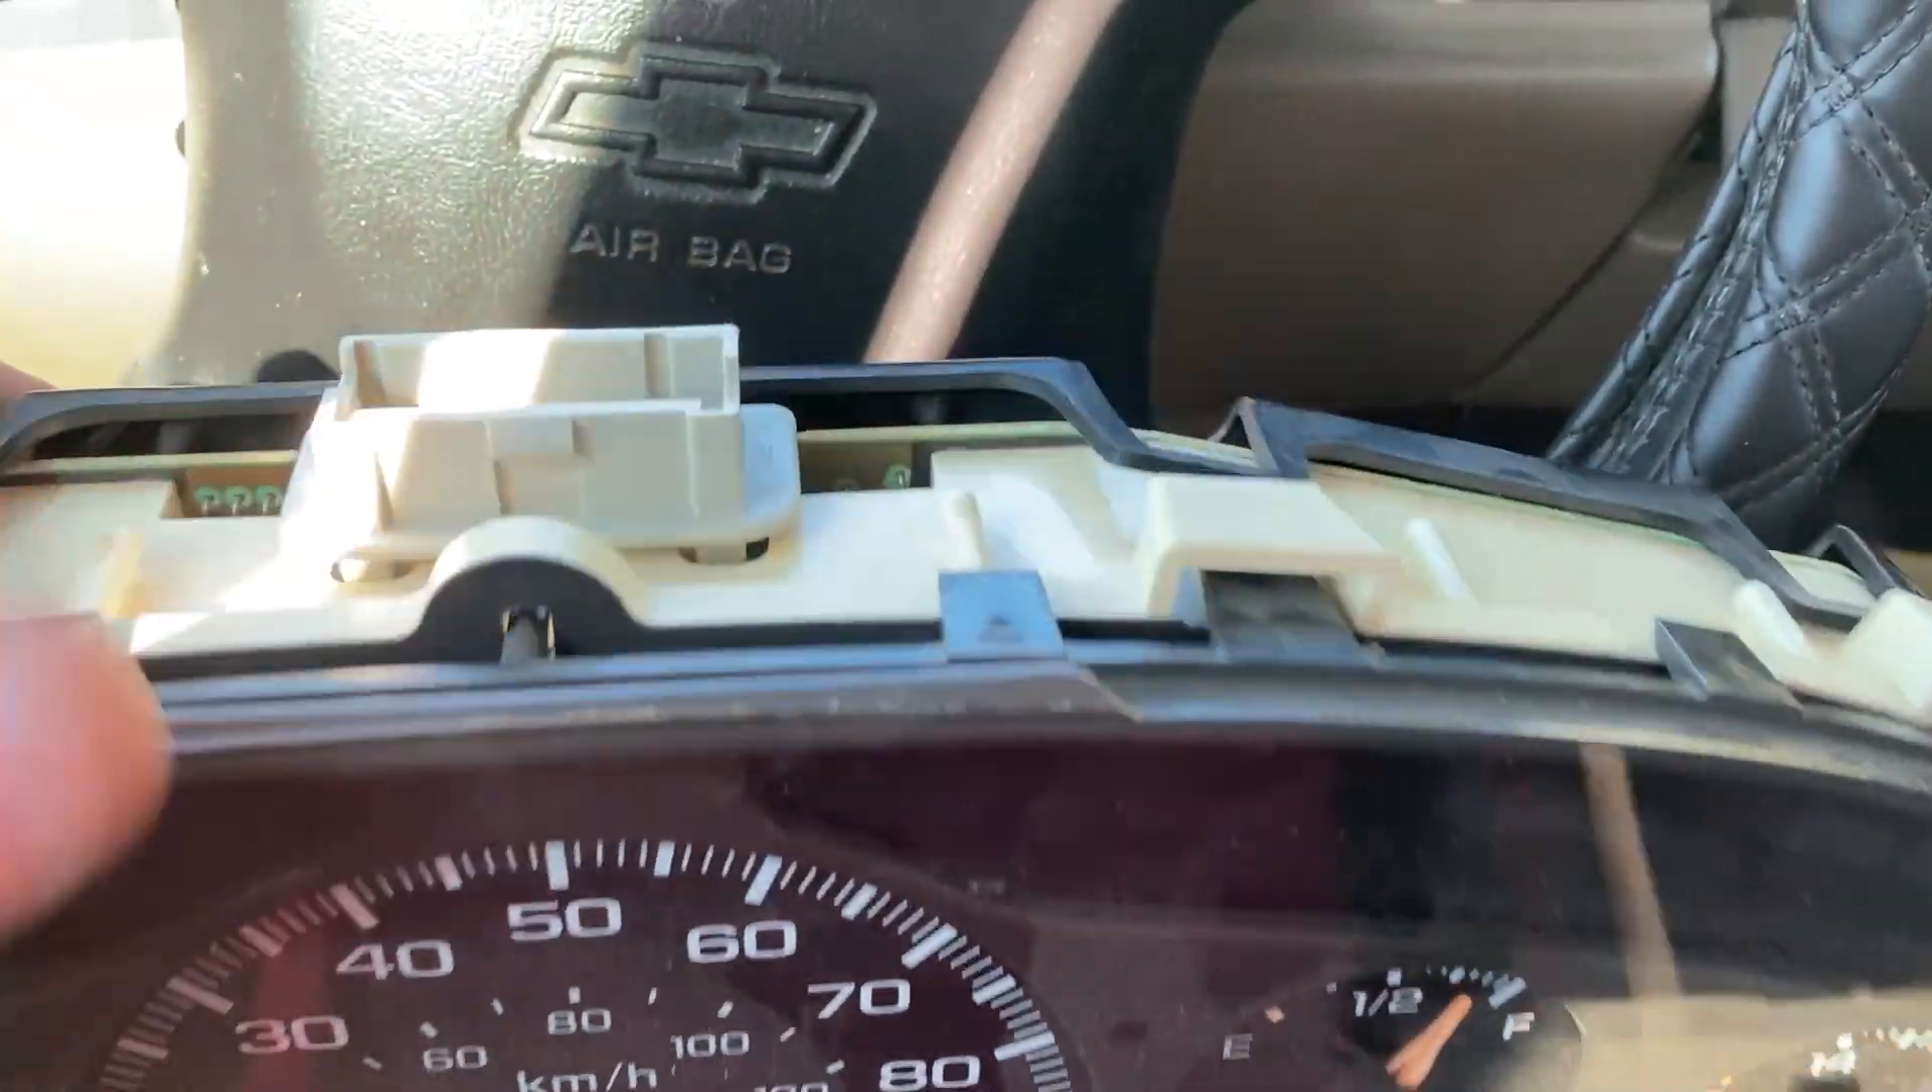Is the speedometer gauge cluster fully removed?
Yes.